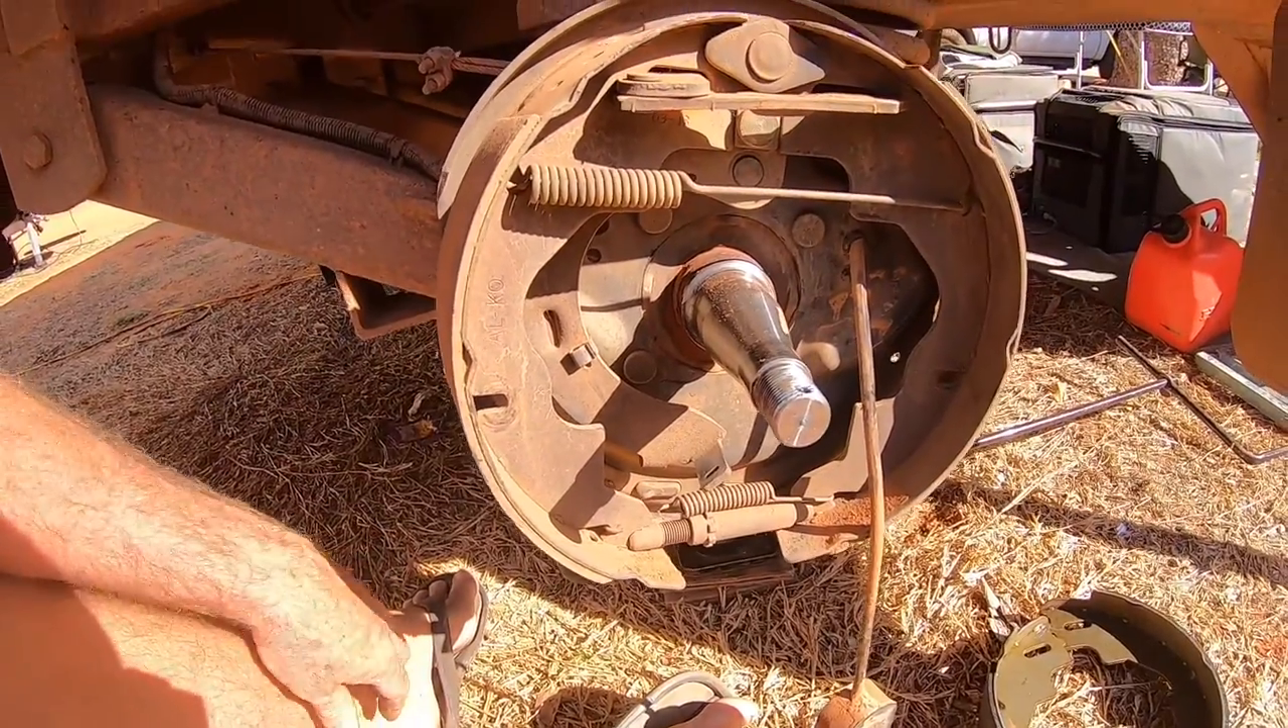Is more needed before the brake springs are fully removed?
Yes.